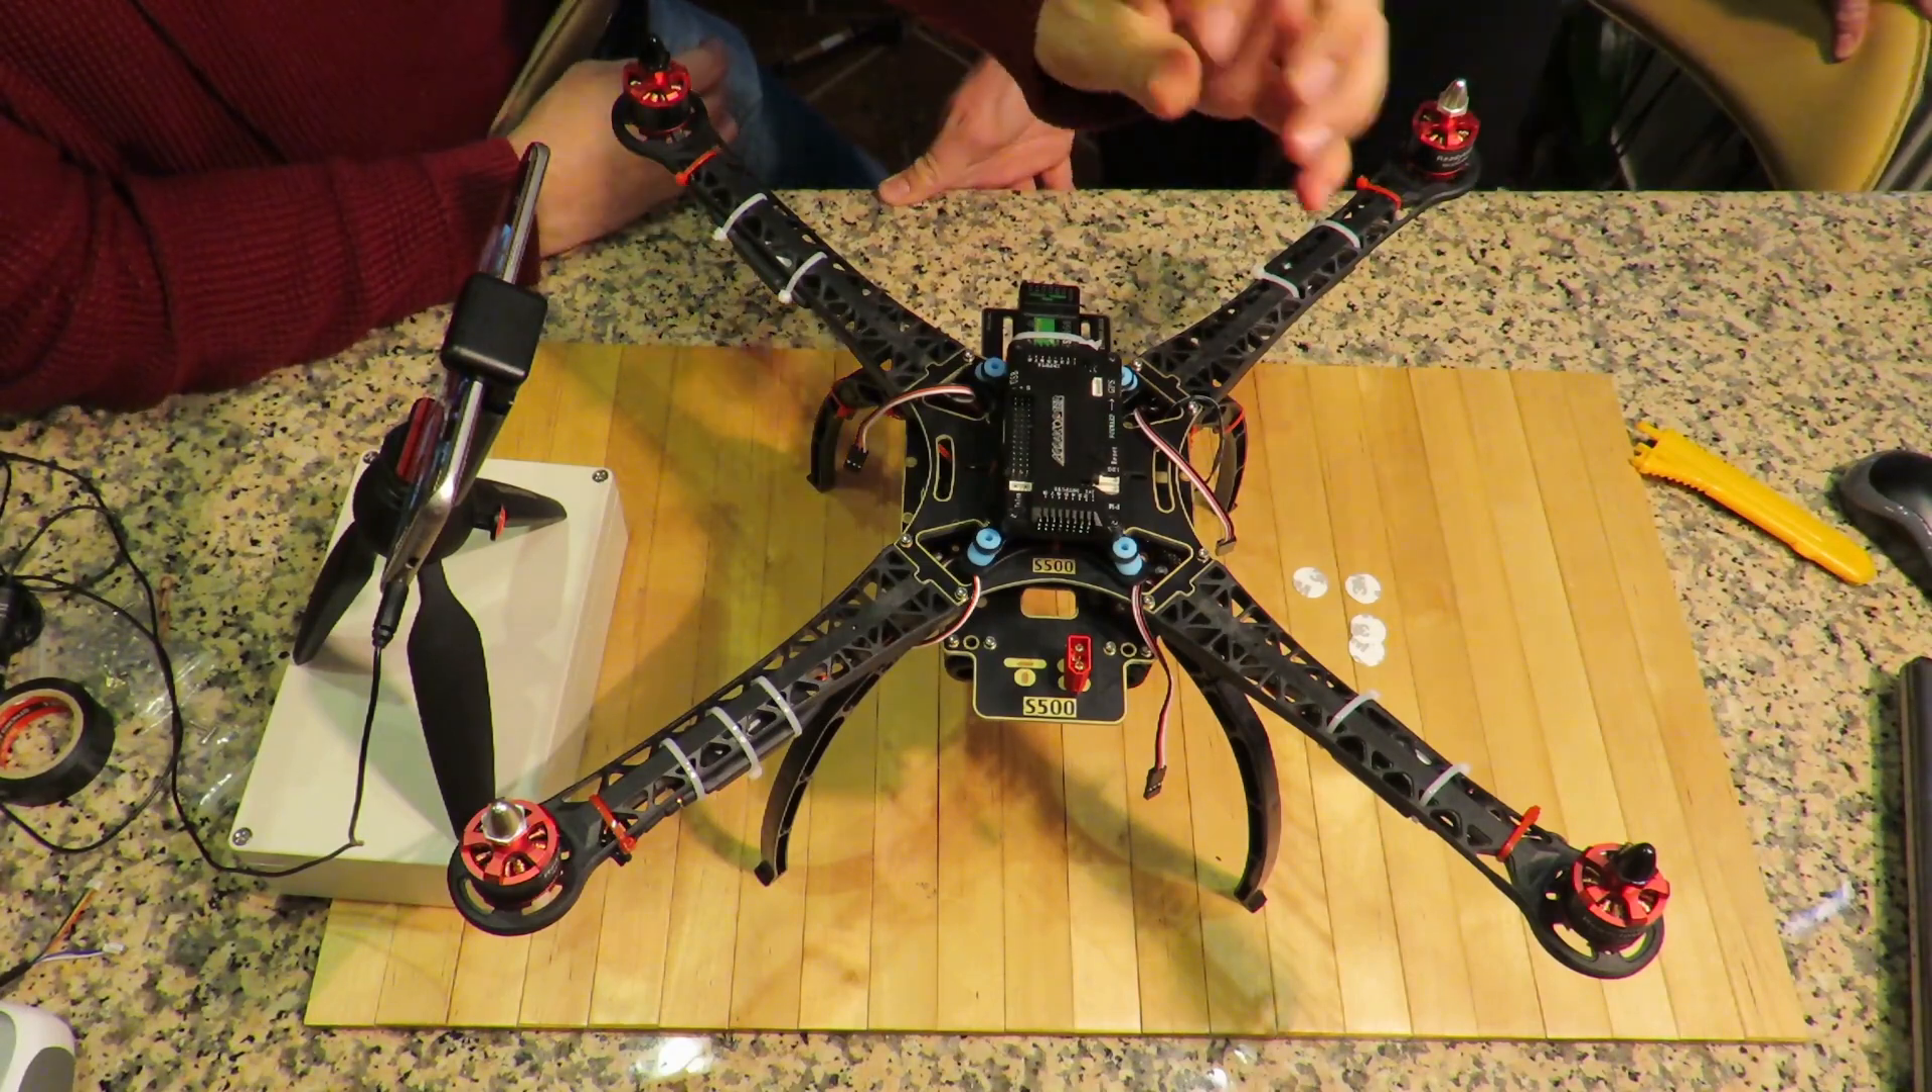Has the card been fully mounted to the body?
Yes.